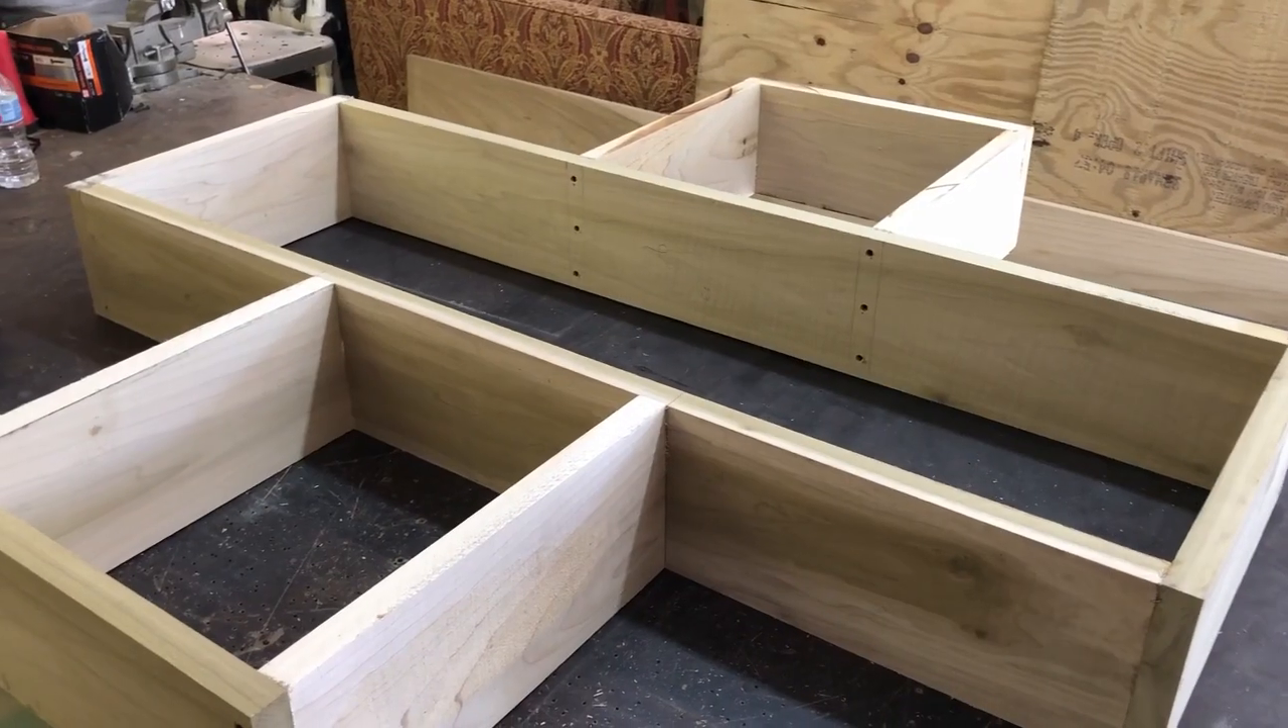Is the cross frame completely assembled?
Yes.